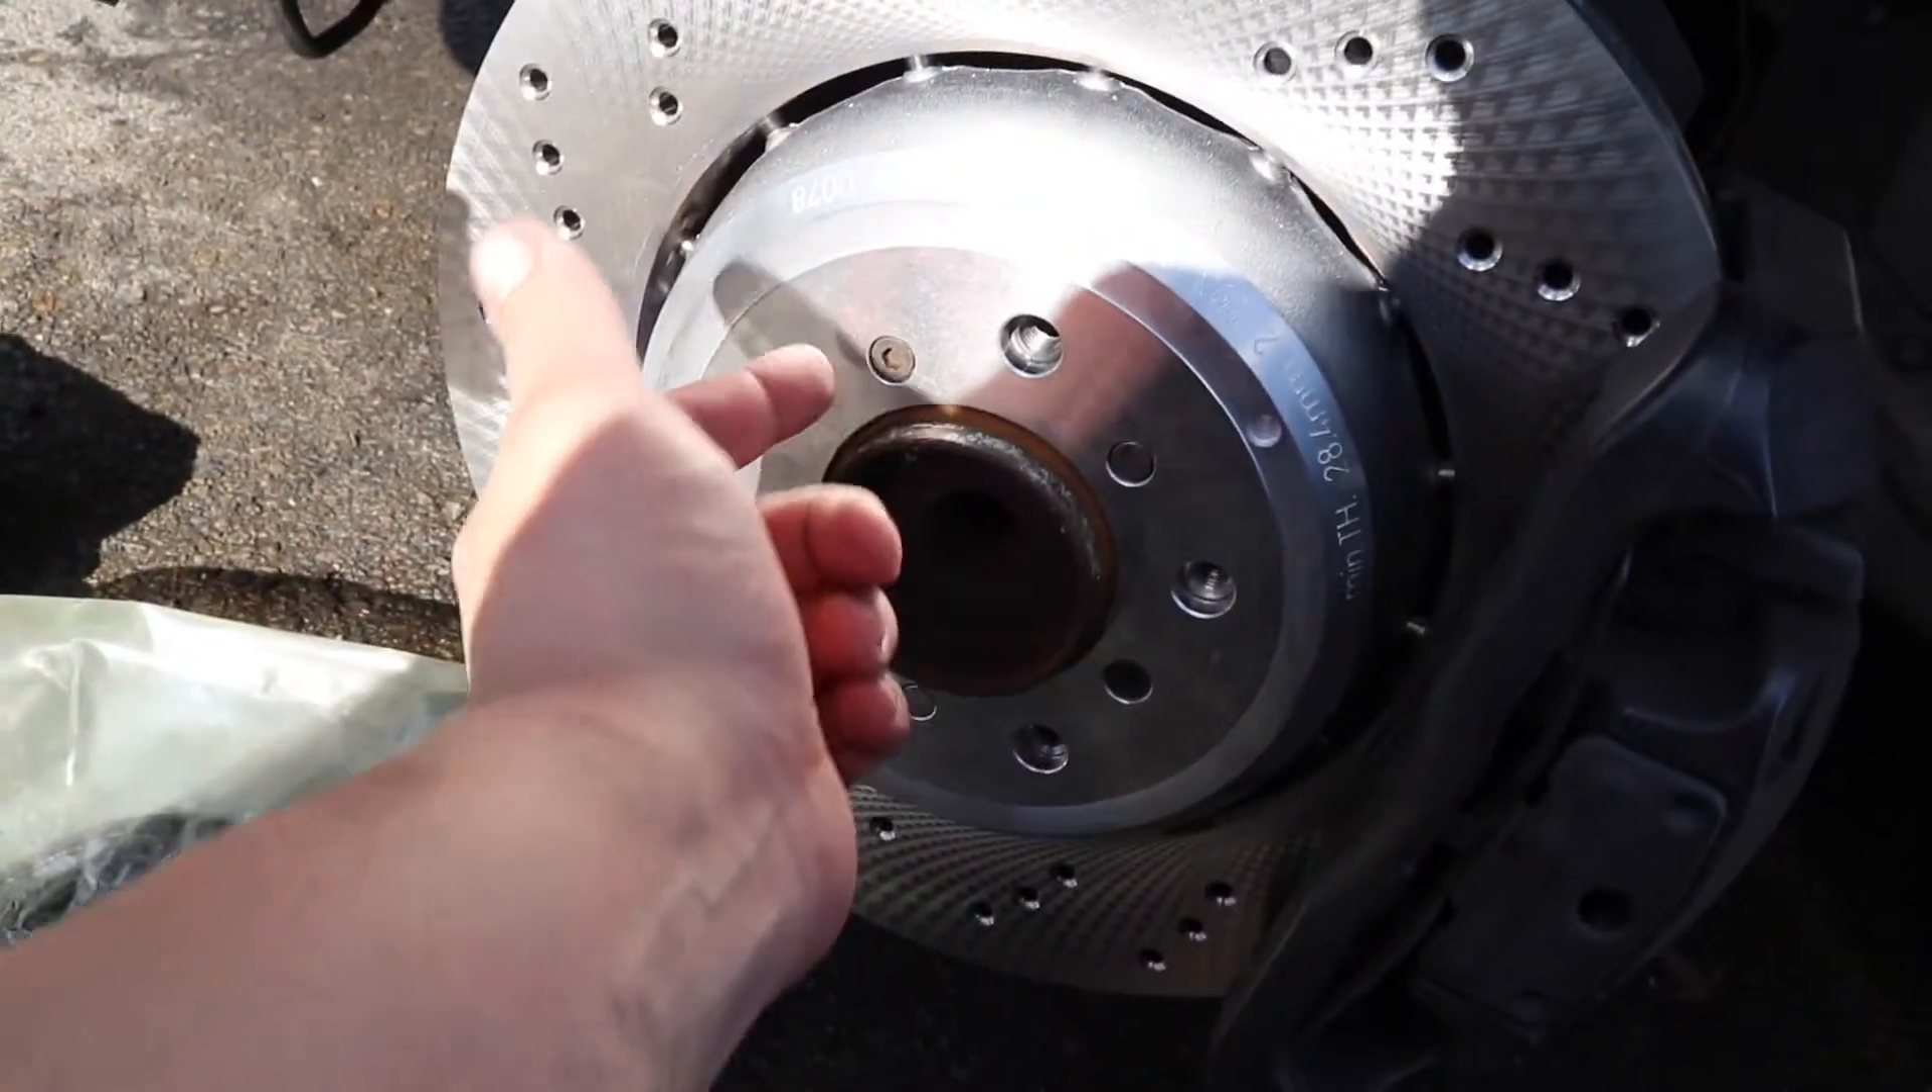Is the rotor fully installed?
Yes.